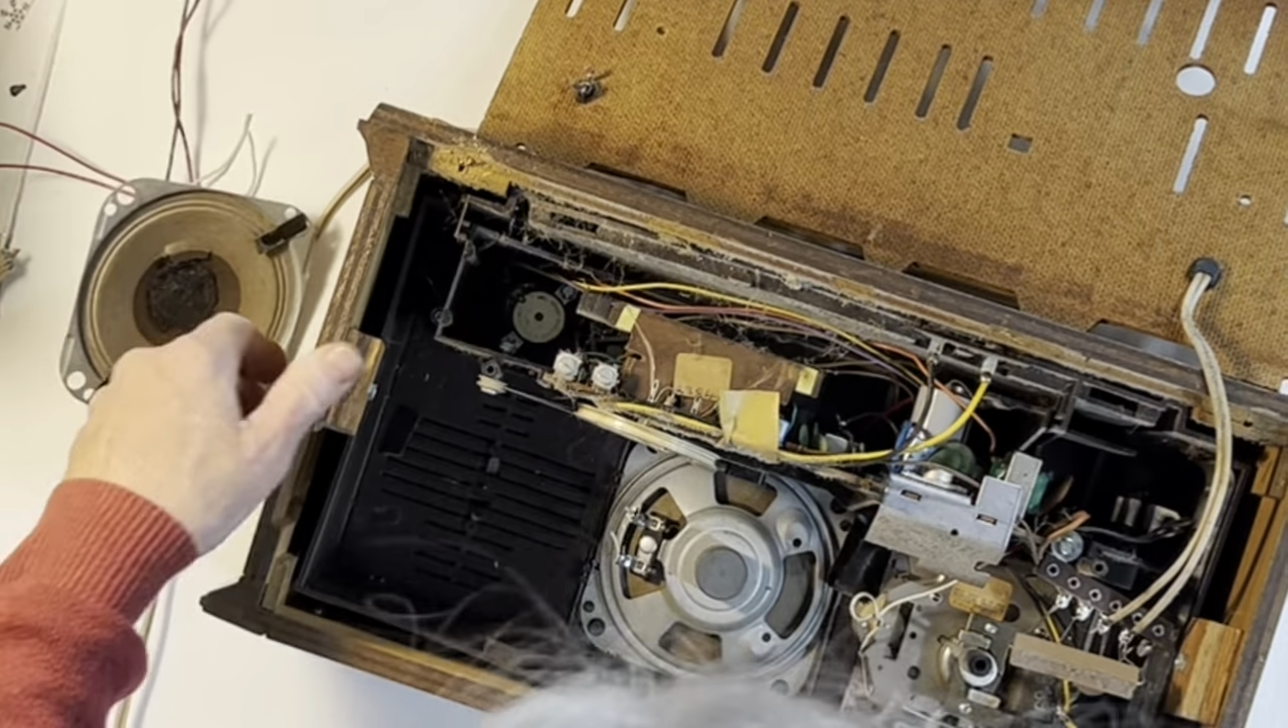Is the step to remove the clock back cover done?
Yes.